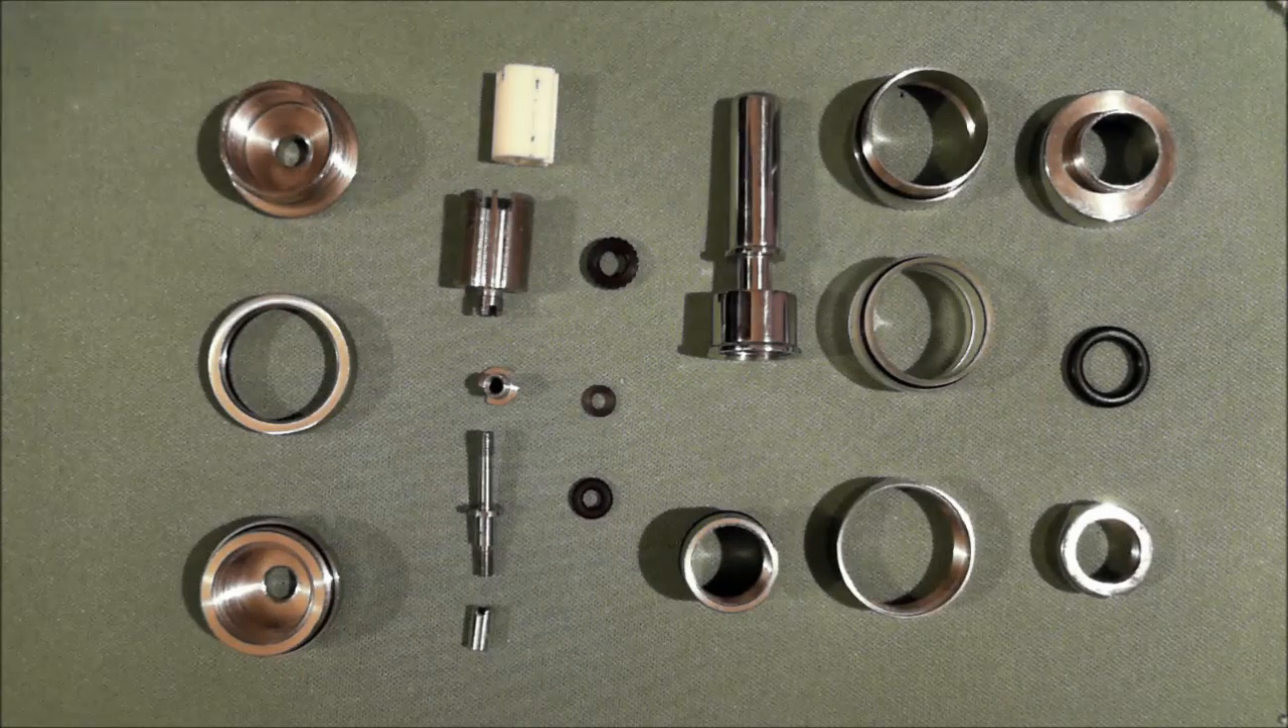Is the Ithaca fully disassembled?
Yes.